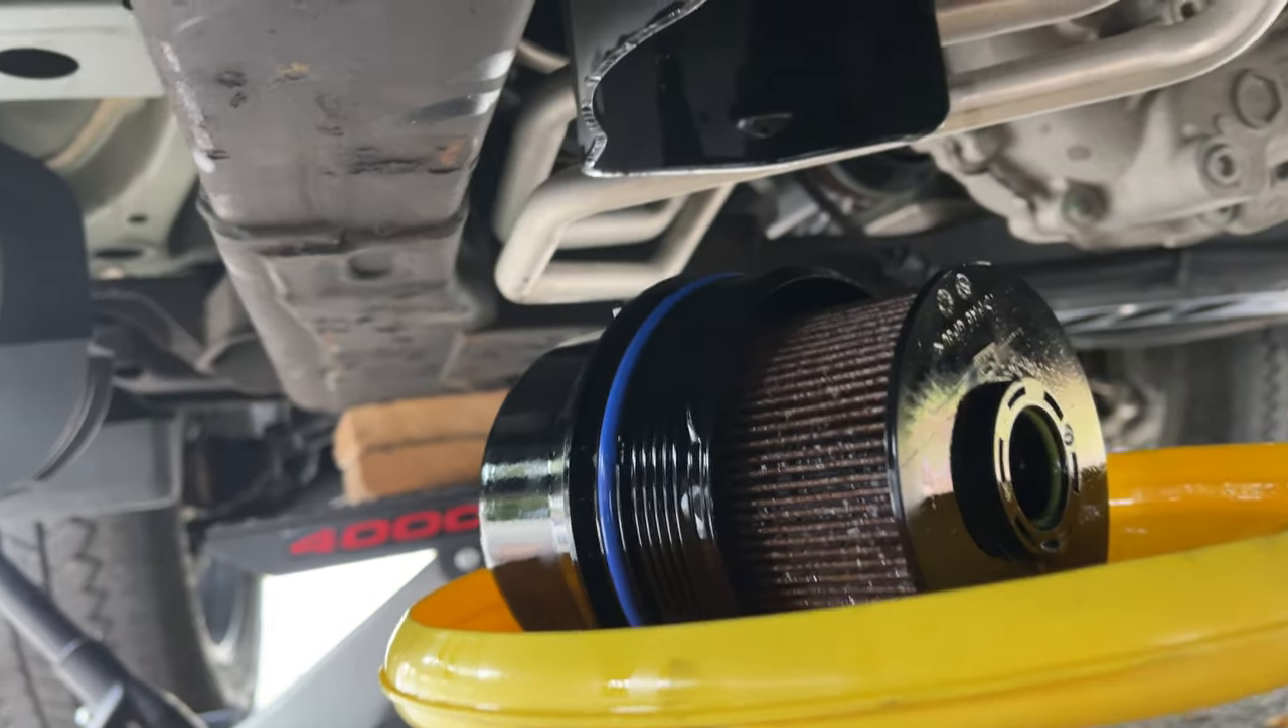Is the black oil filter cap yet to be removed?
No.